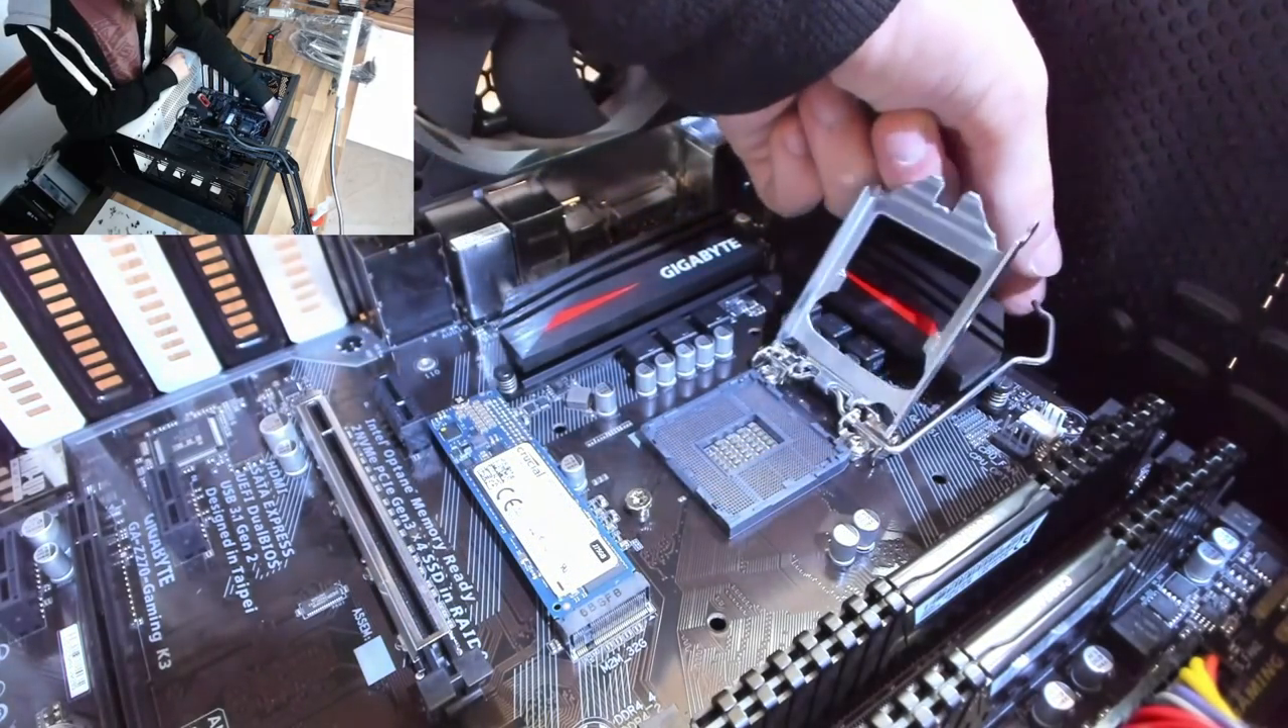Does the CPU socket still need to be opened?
No.